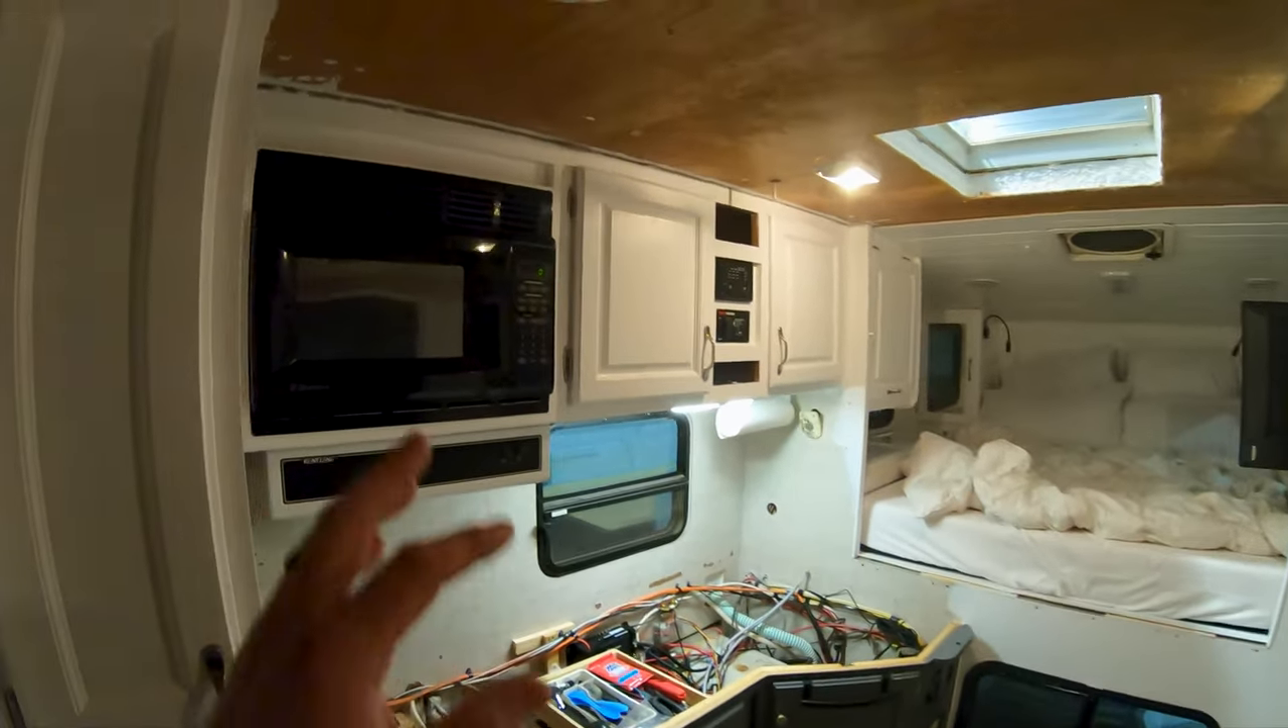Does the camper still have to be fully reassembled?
Yes.